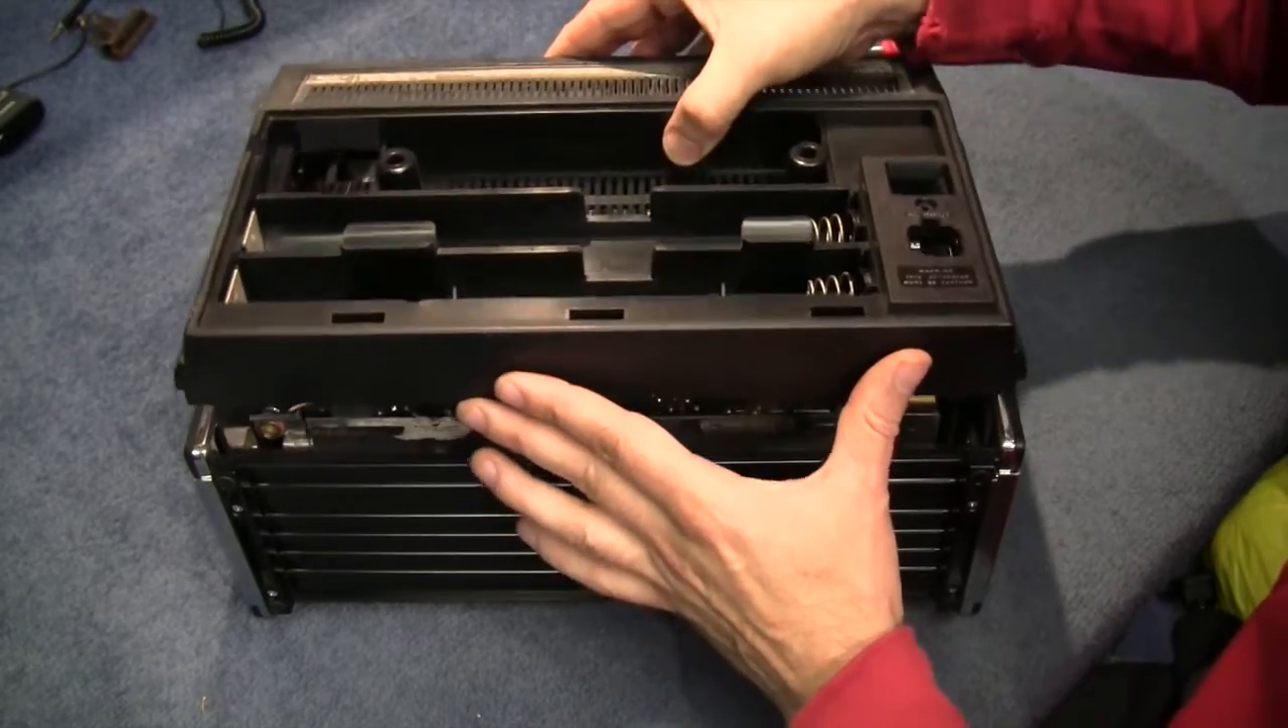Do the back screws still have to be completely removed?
No.